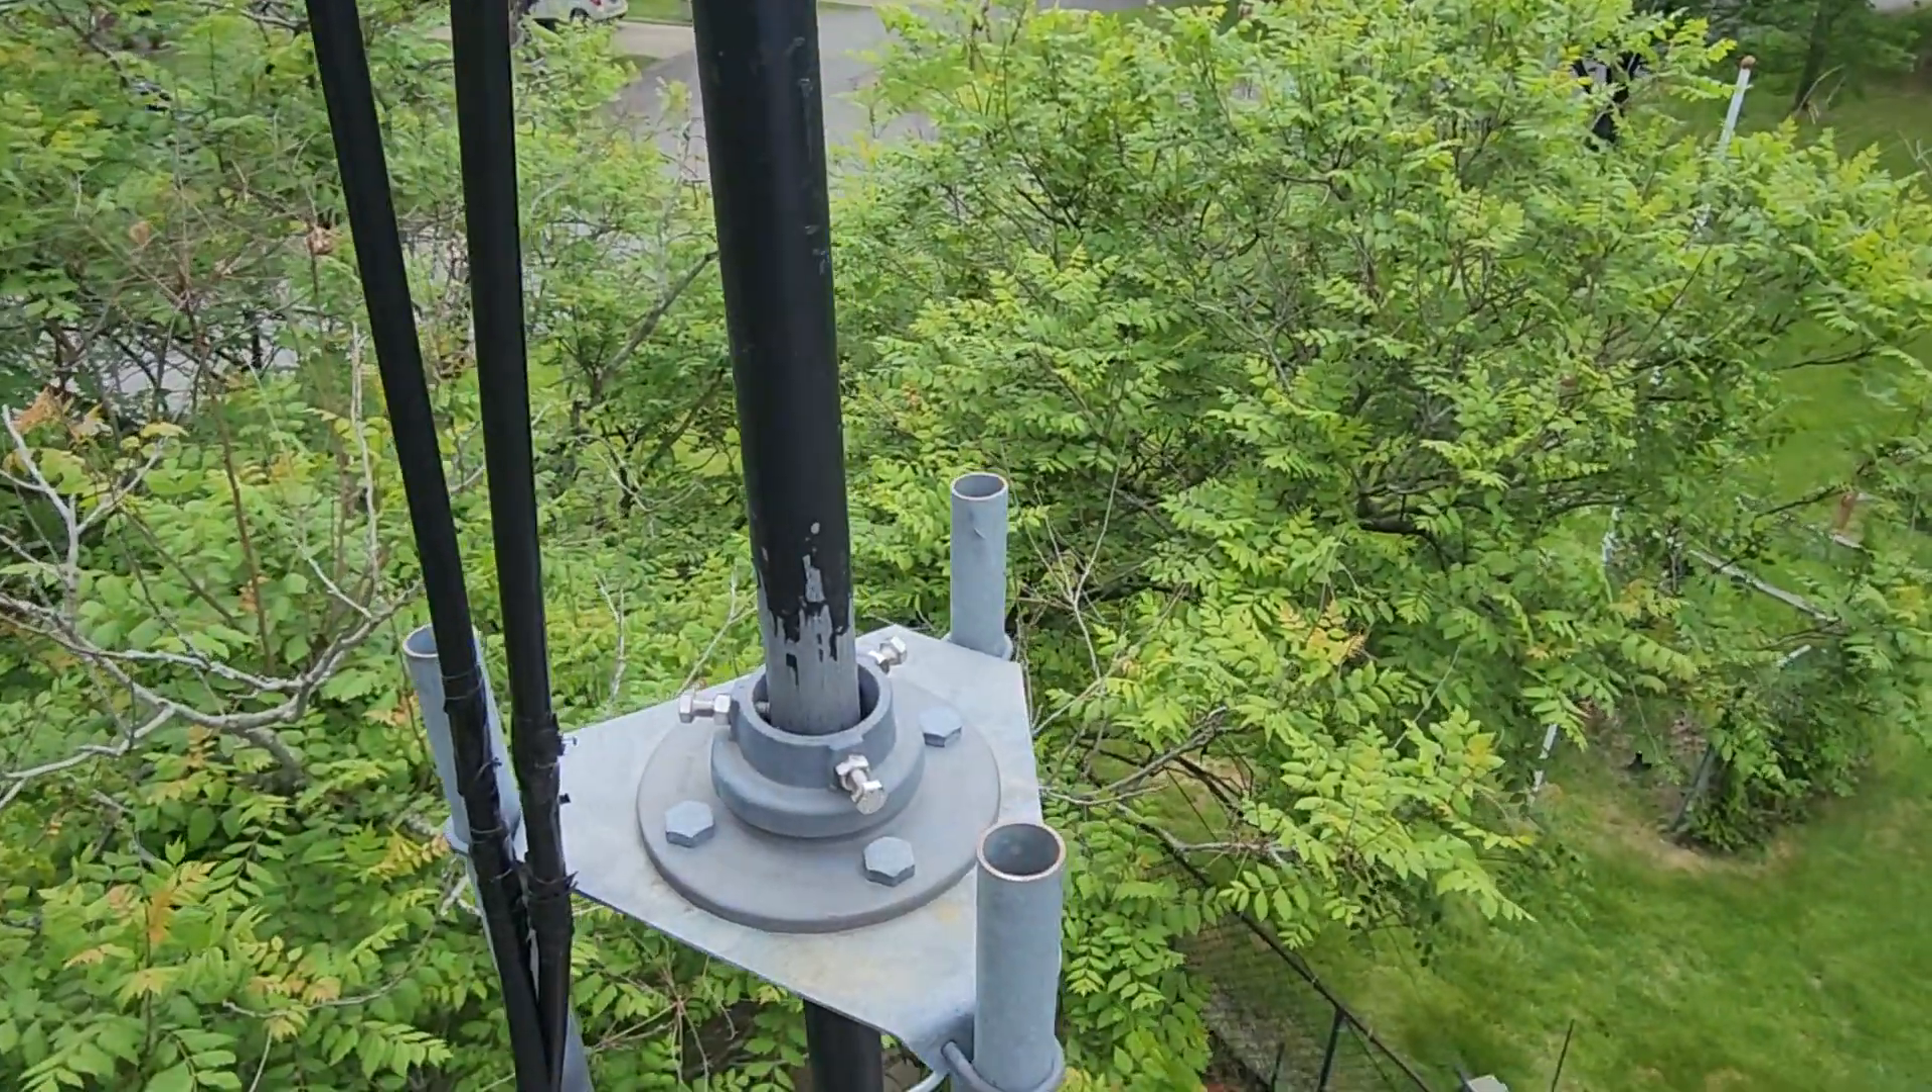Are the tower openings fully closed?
No.